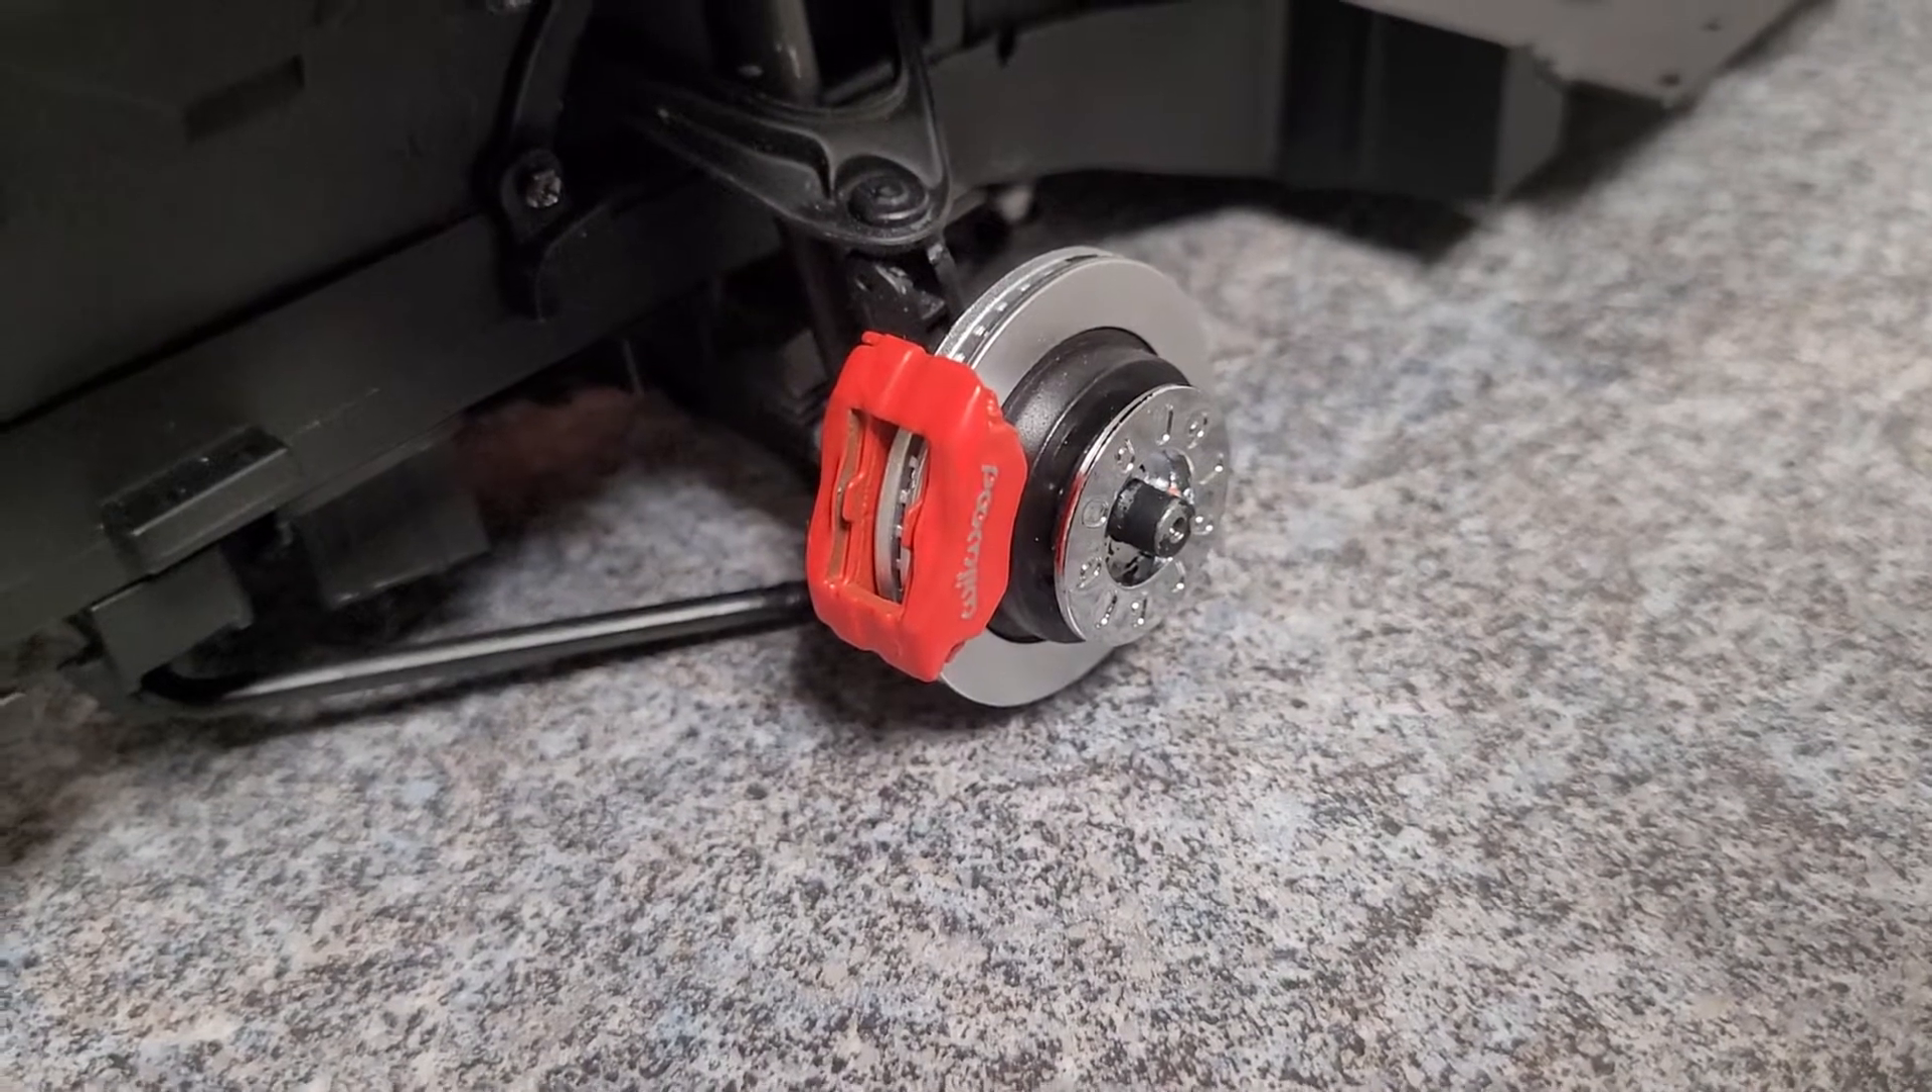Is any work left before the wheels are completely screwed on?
Yes.